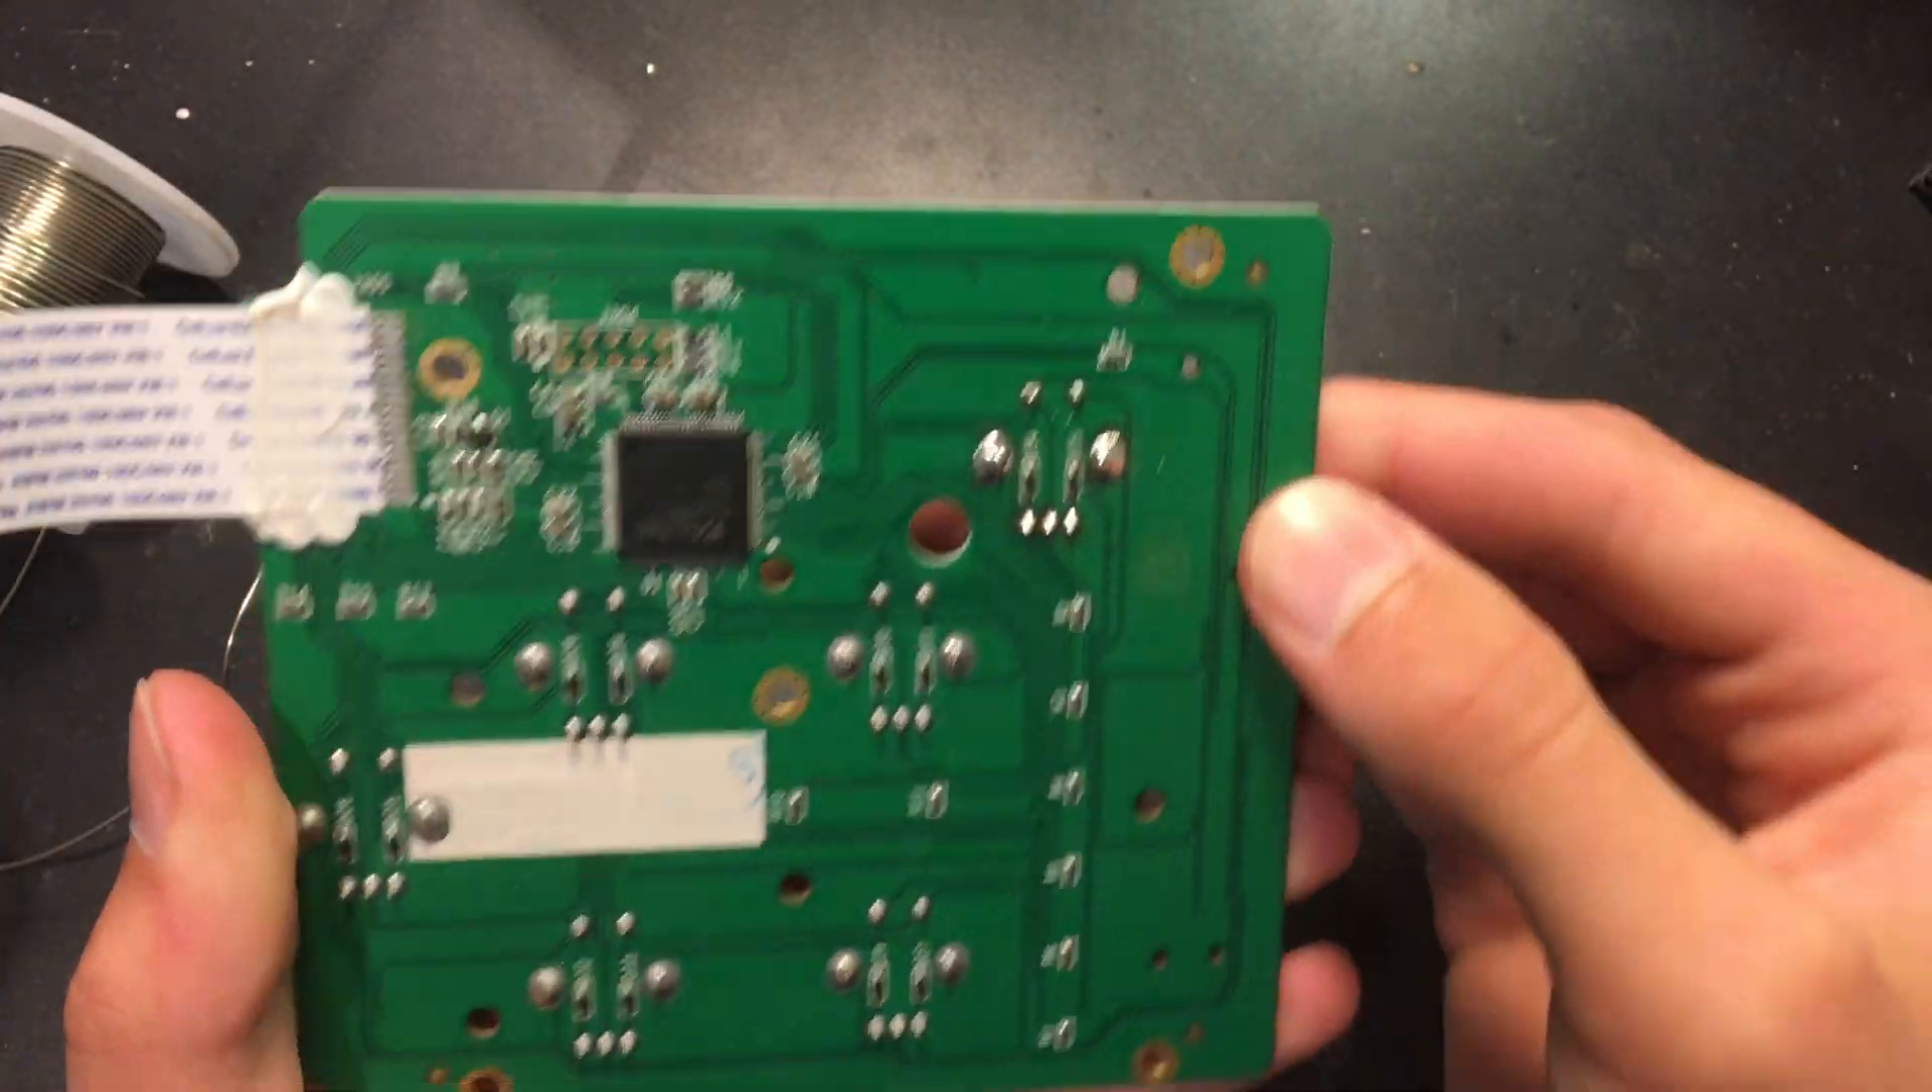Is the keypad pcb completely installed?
No.